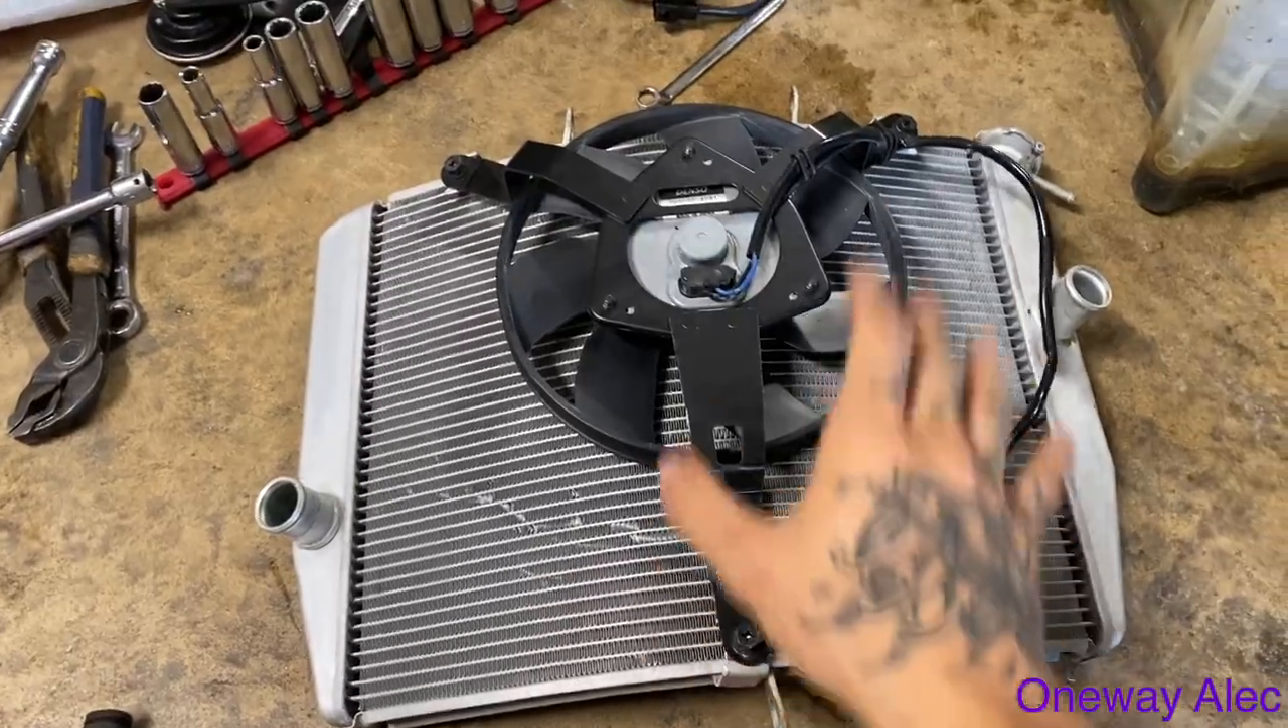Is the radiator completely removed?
Yes.